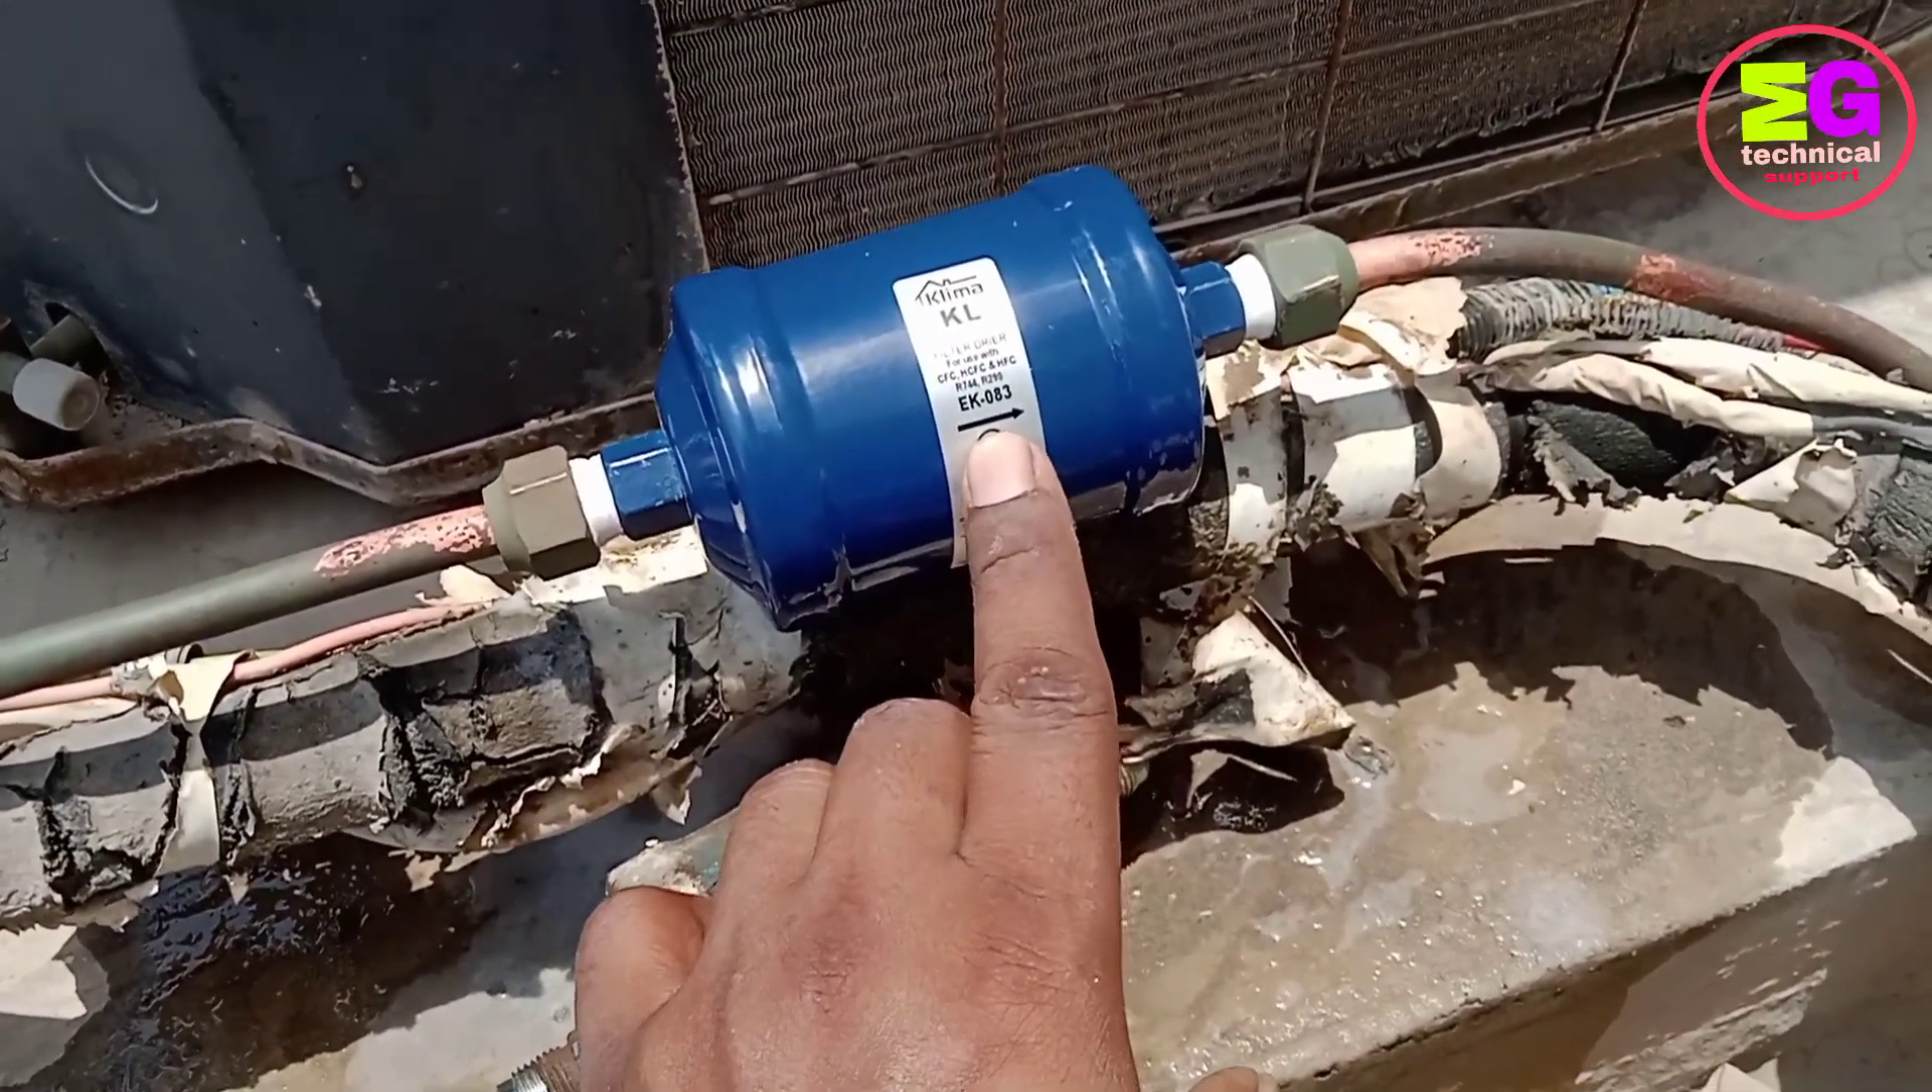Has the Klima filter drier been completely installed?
Yes.